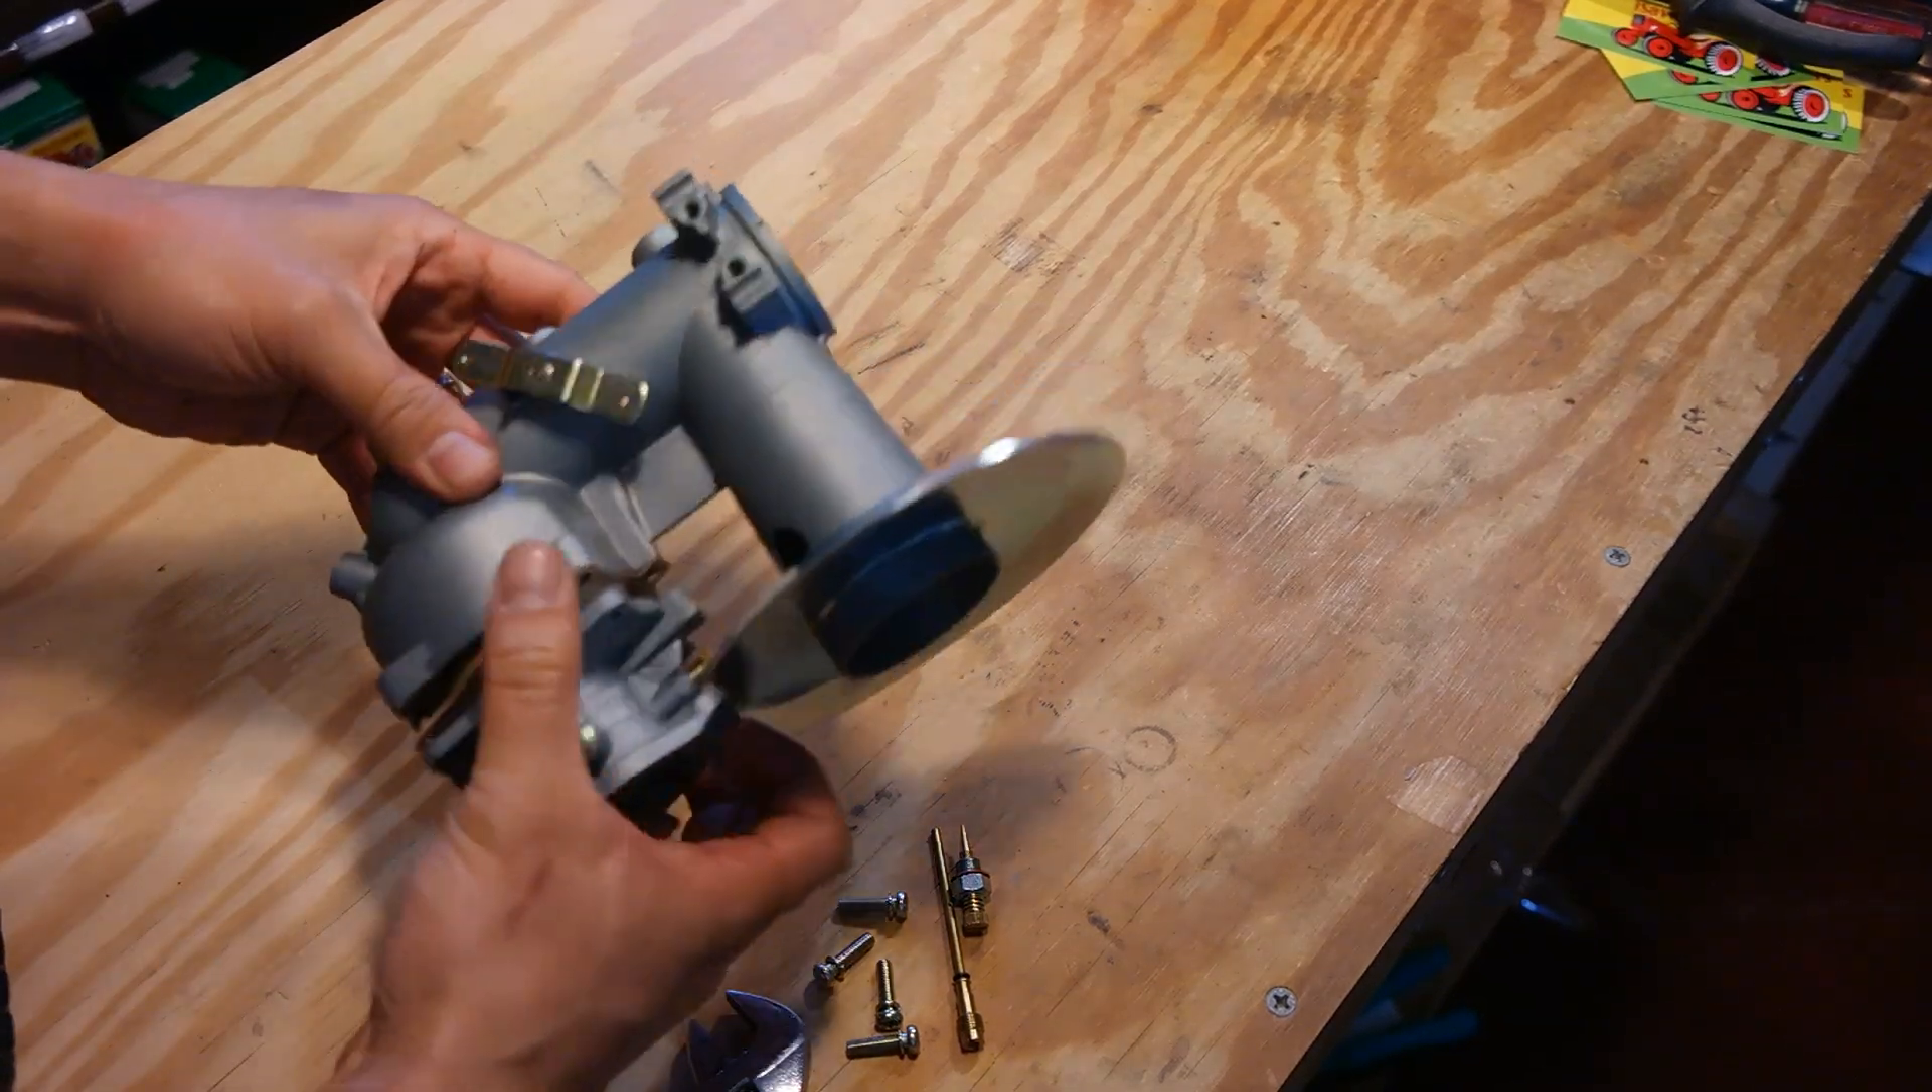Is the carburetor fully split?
No.